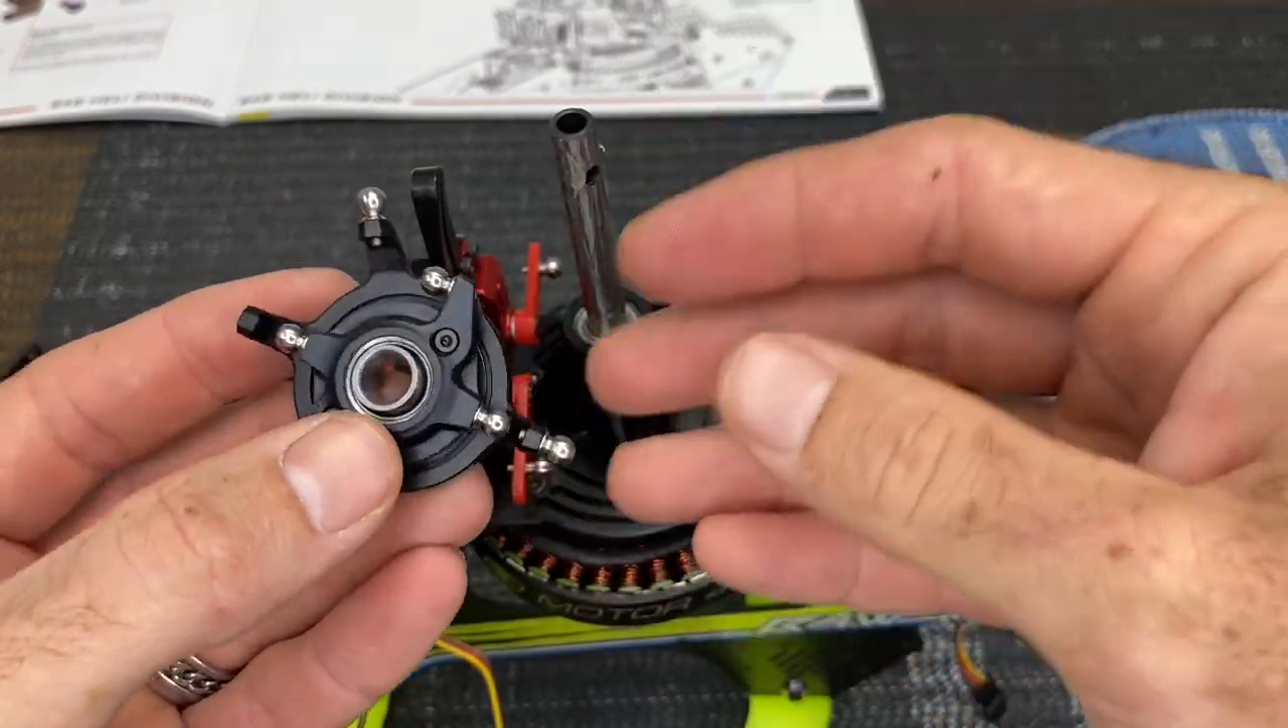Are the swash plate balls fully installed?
Yes.